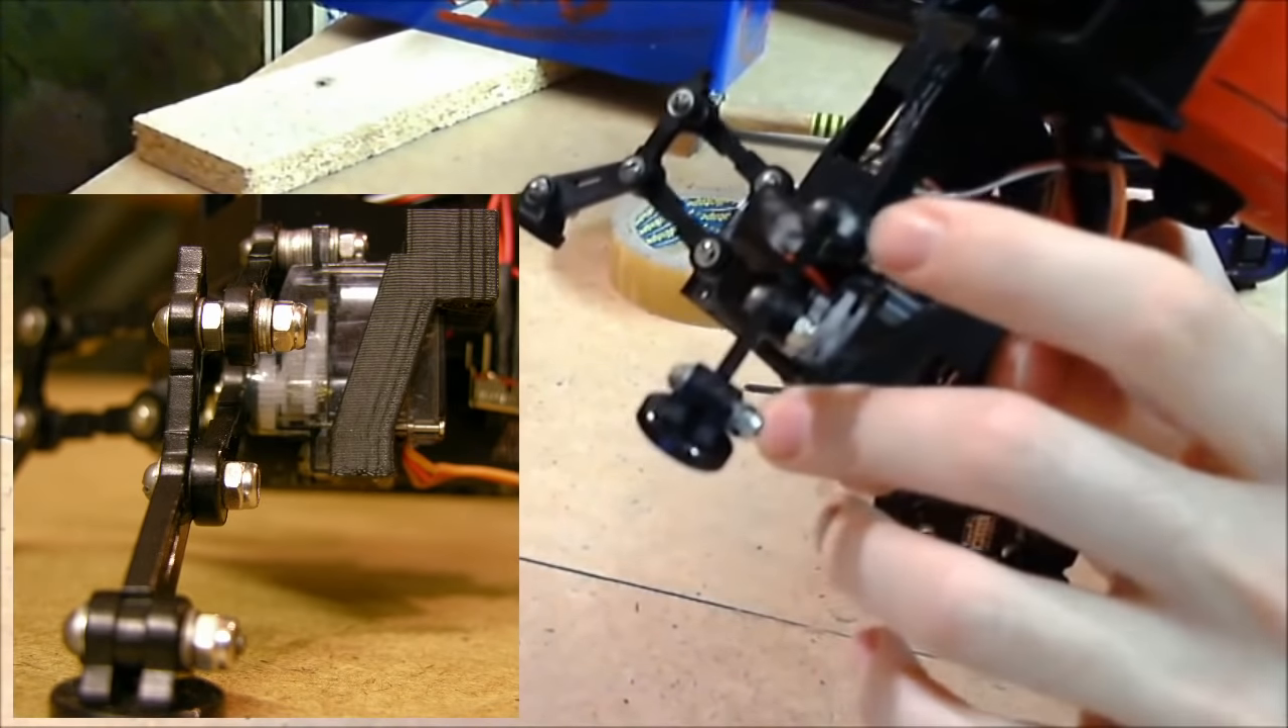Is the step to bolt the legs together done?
Yes.